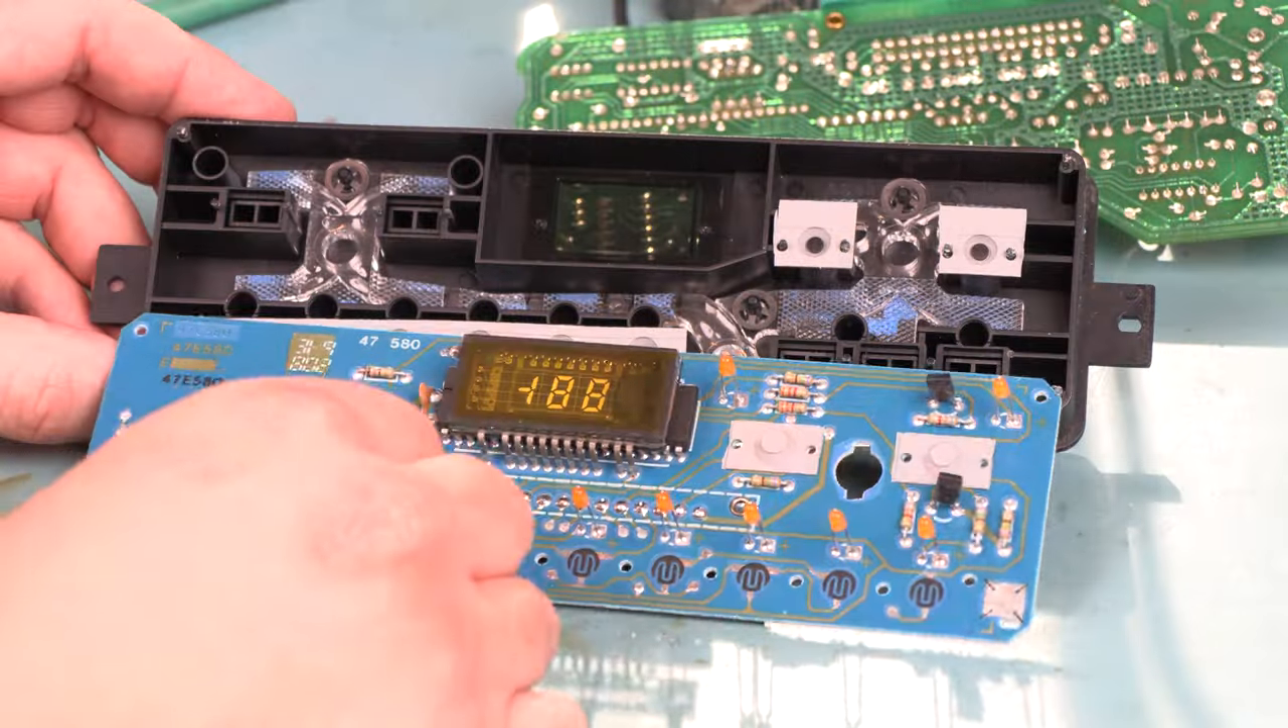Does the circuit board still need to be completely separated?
No.